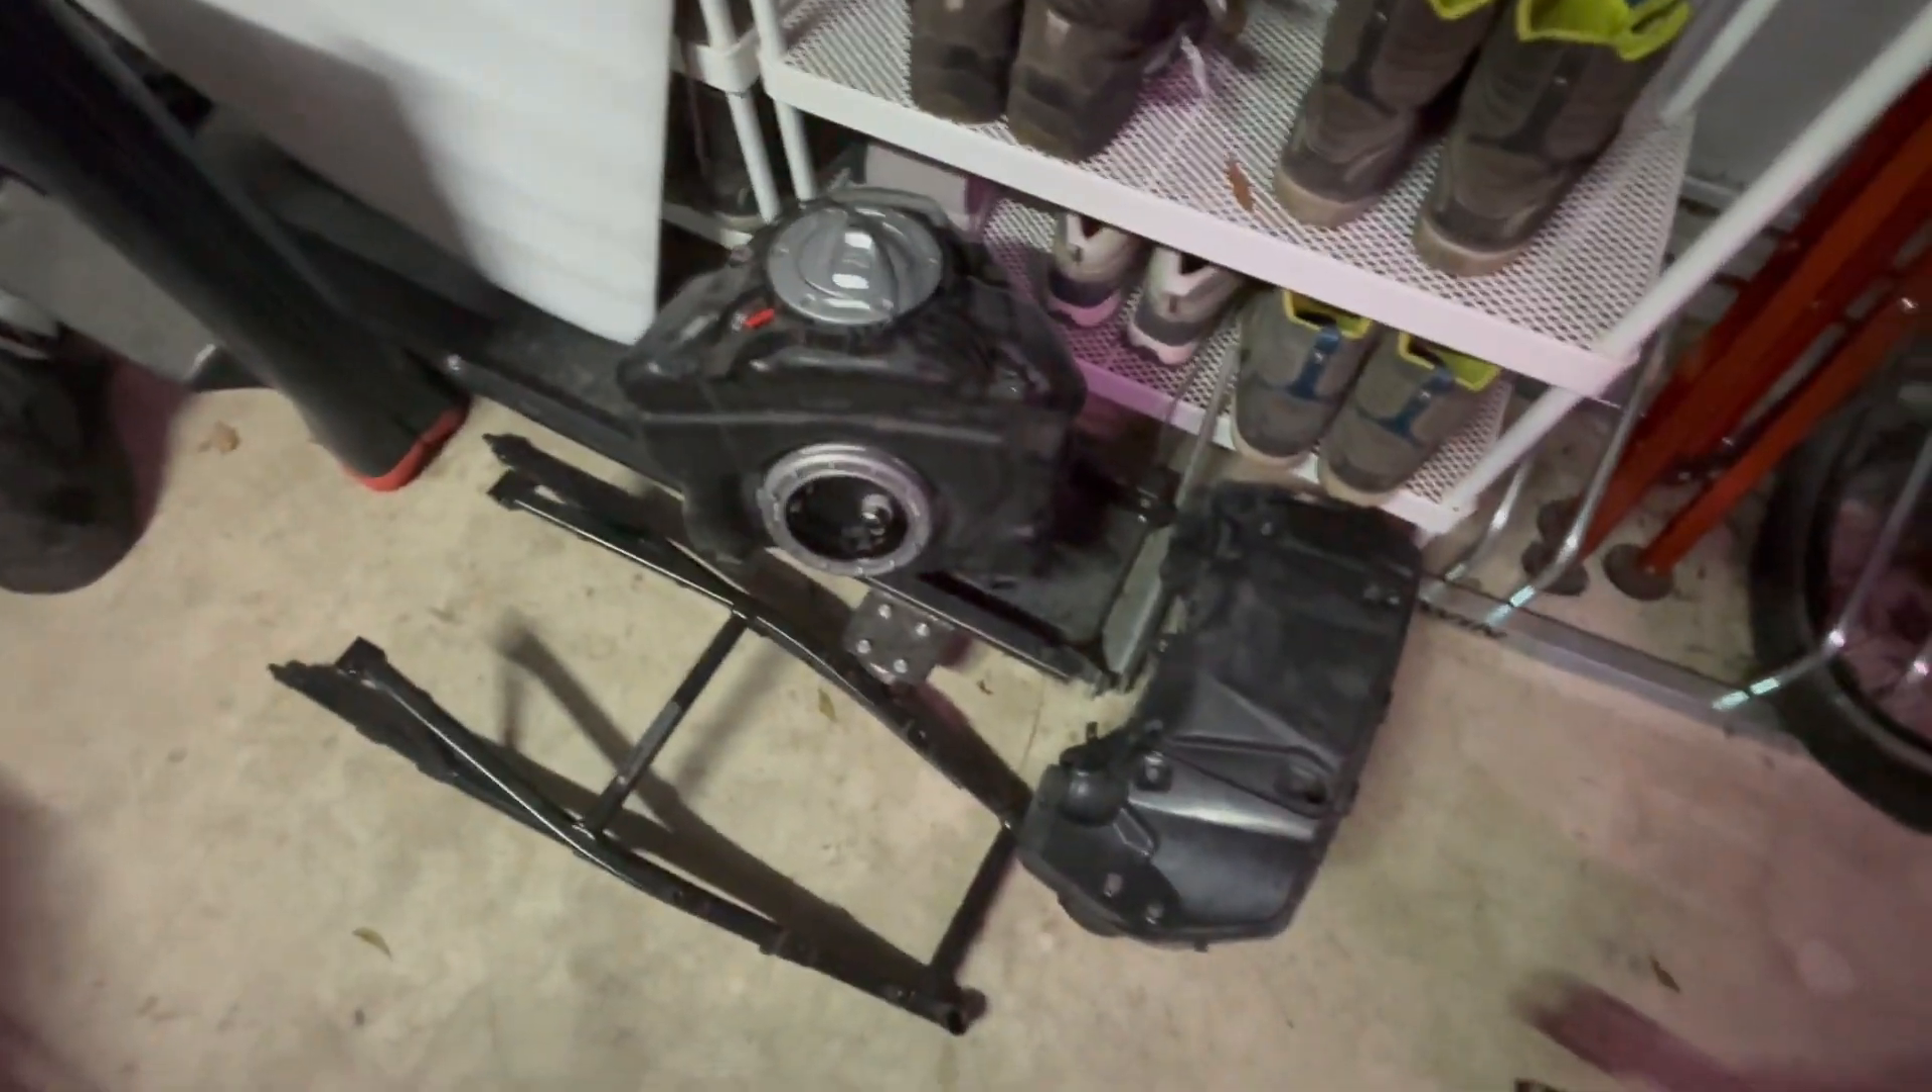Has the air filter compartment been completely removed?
Yes.